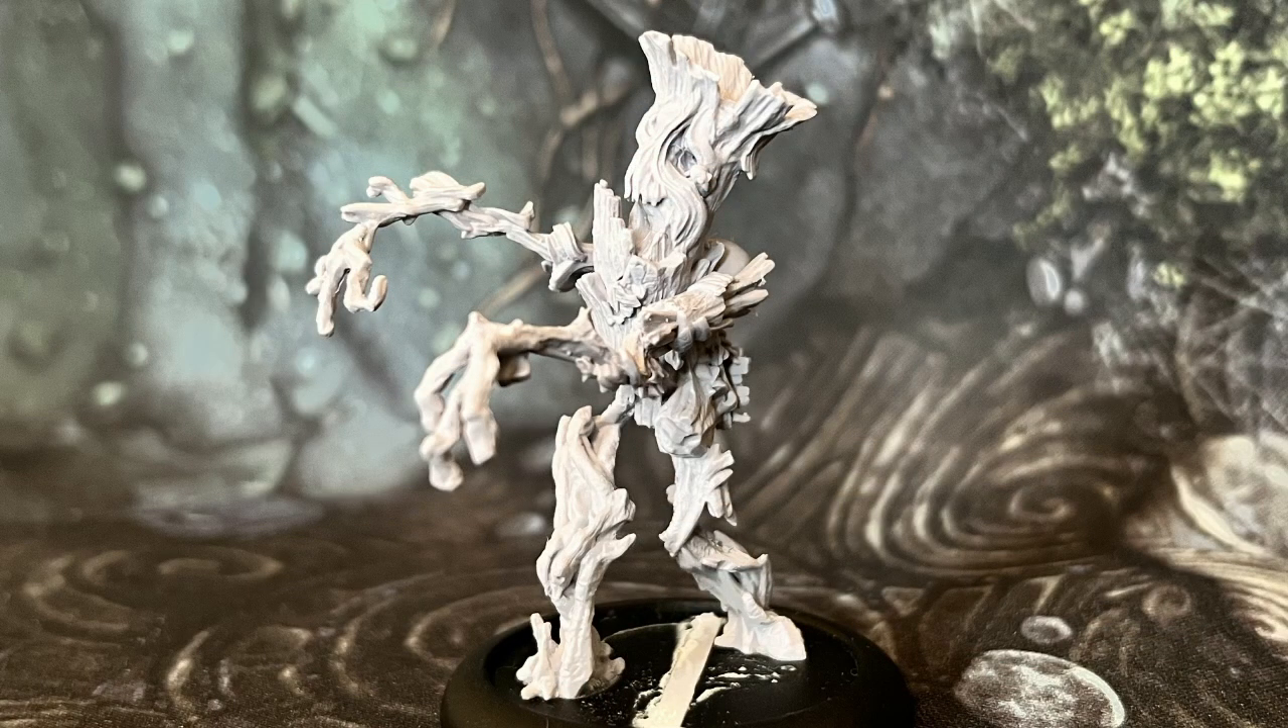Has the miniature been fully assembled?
Yes.